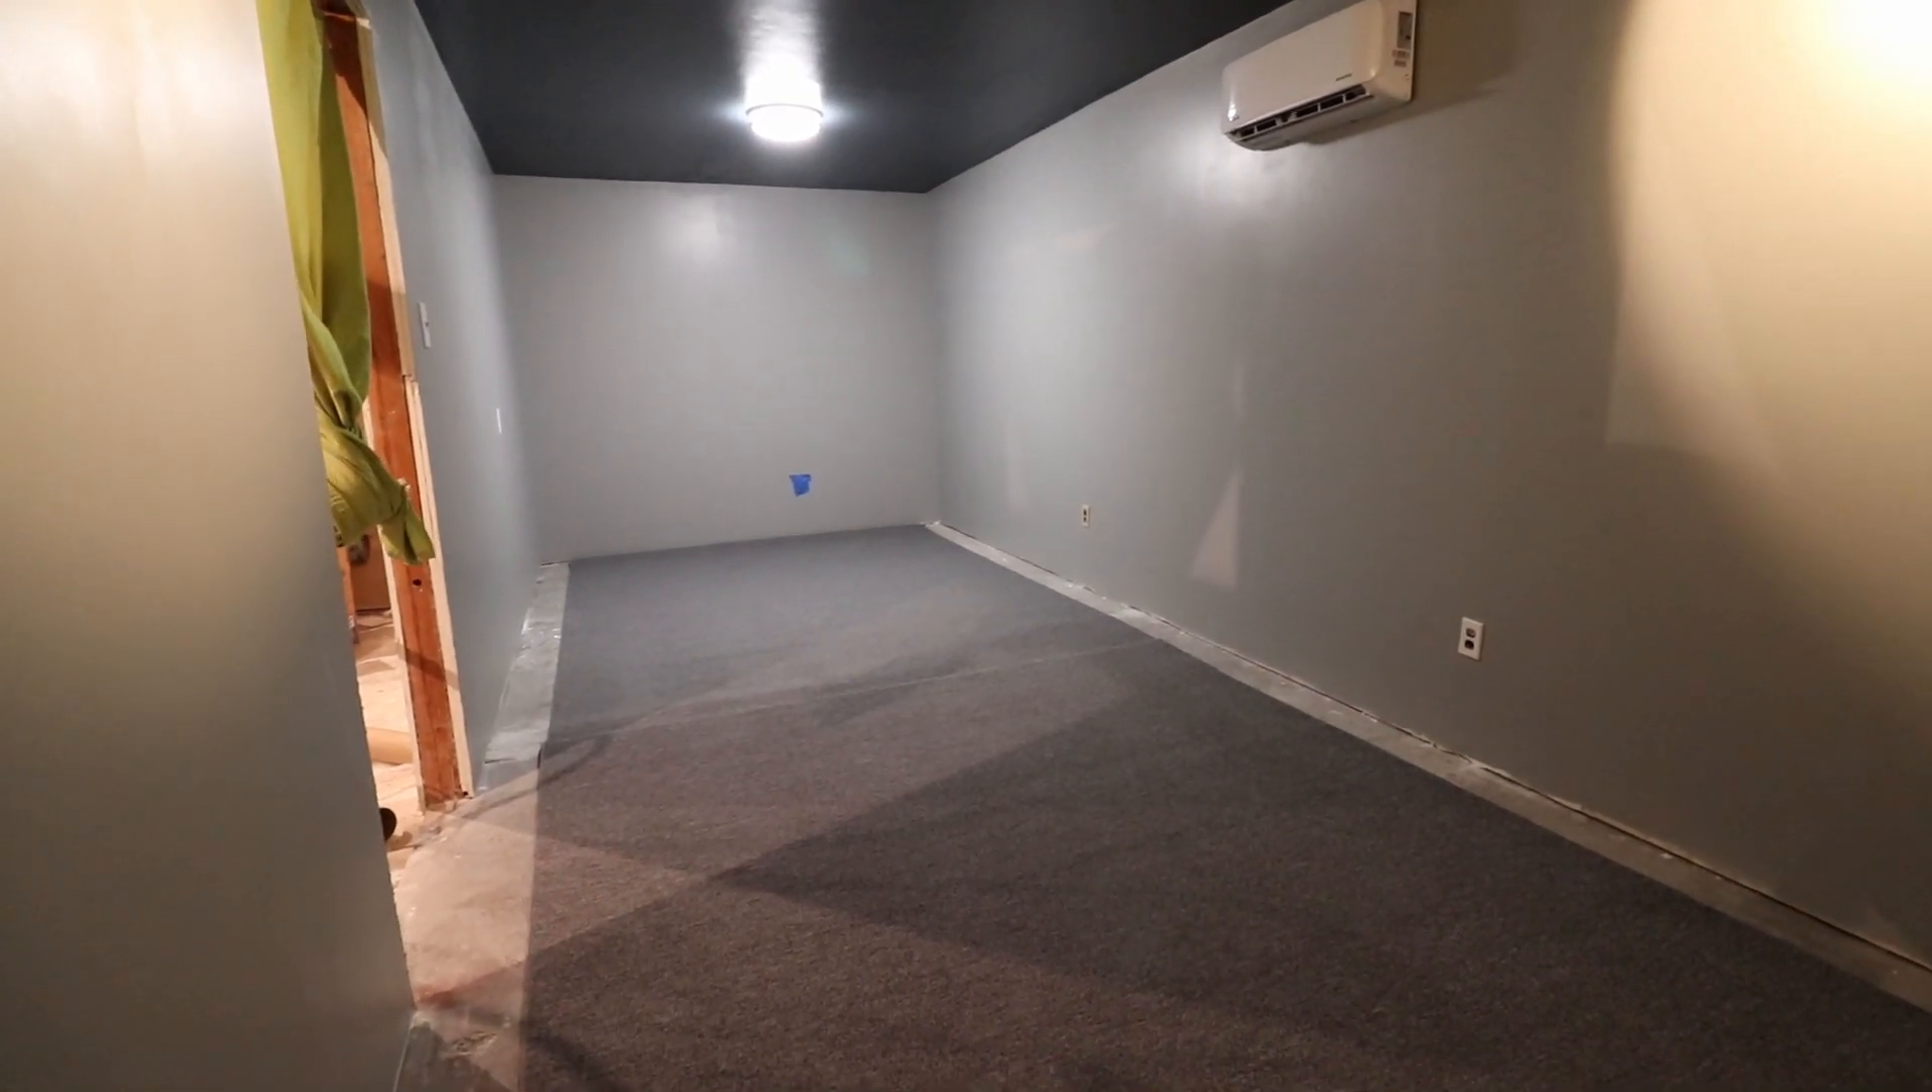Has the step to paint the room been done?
Yes.